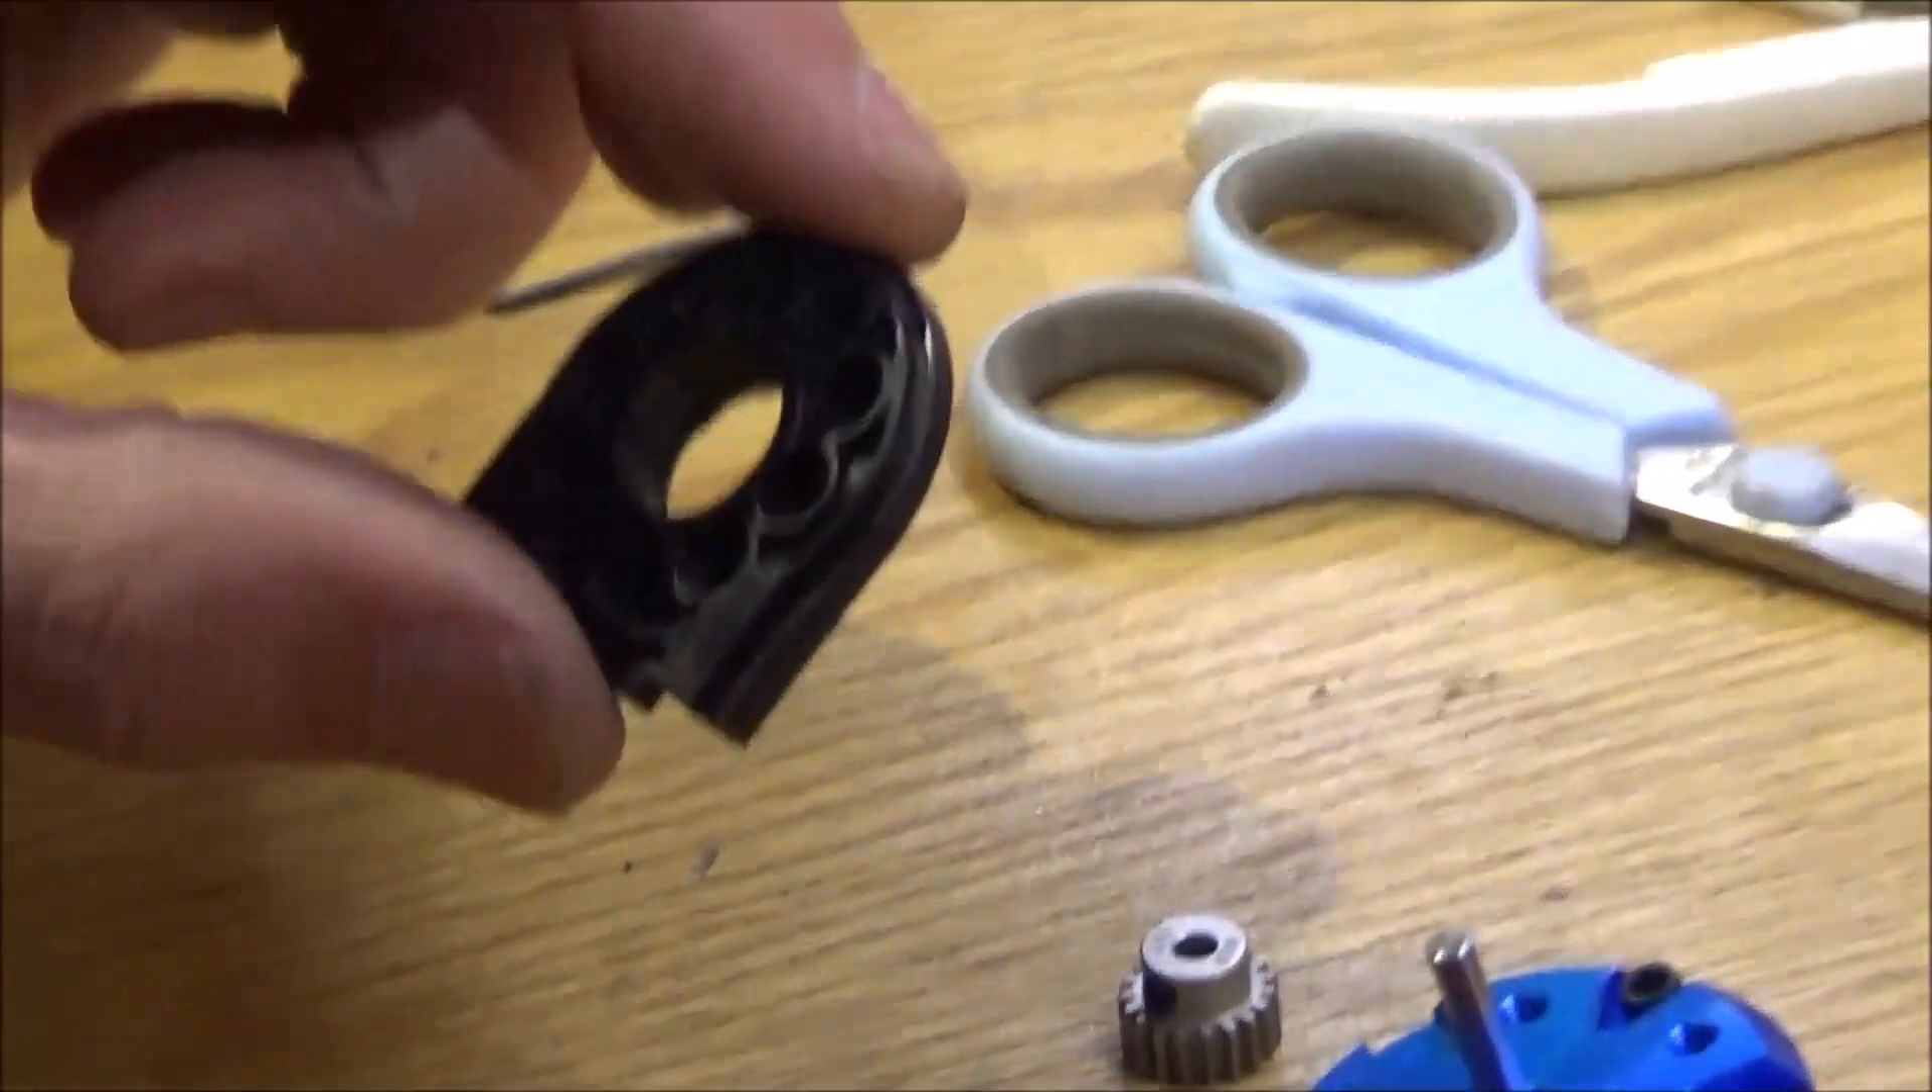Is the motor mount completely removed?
Yes.